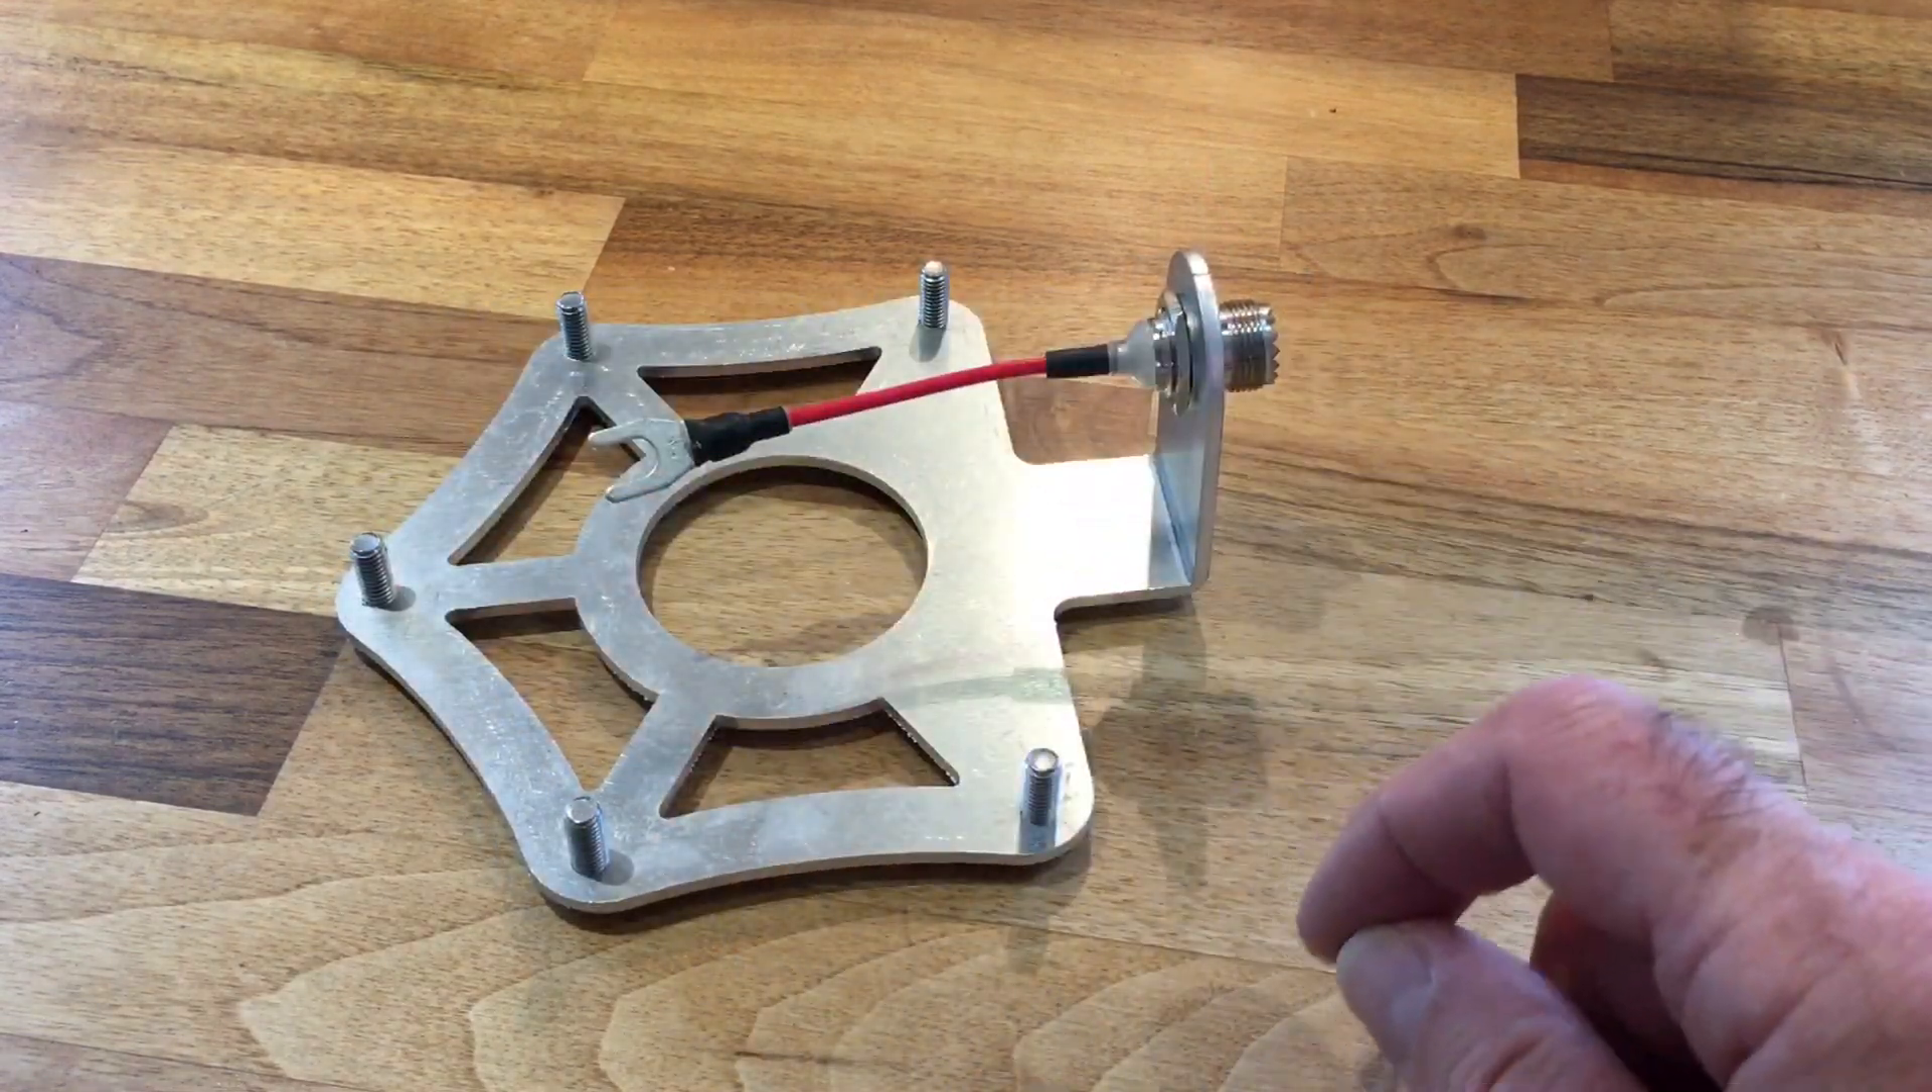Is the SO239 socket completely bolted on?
Yes.